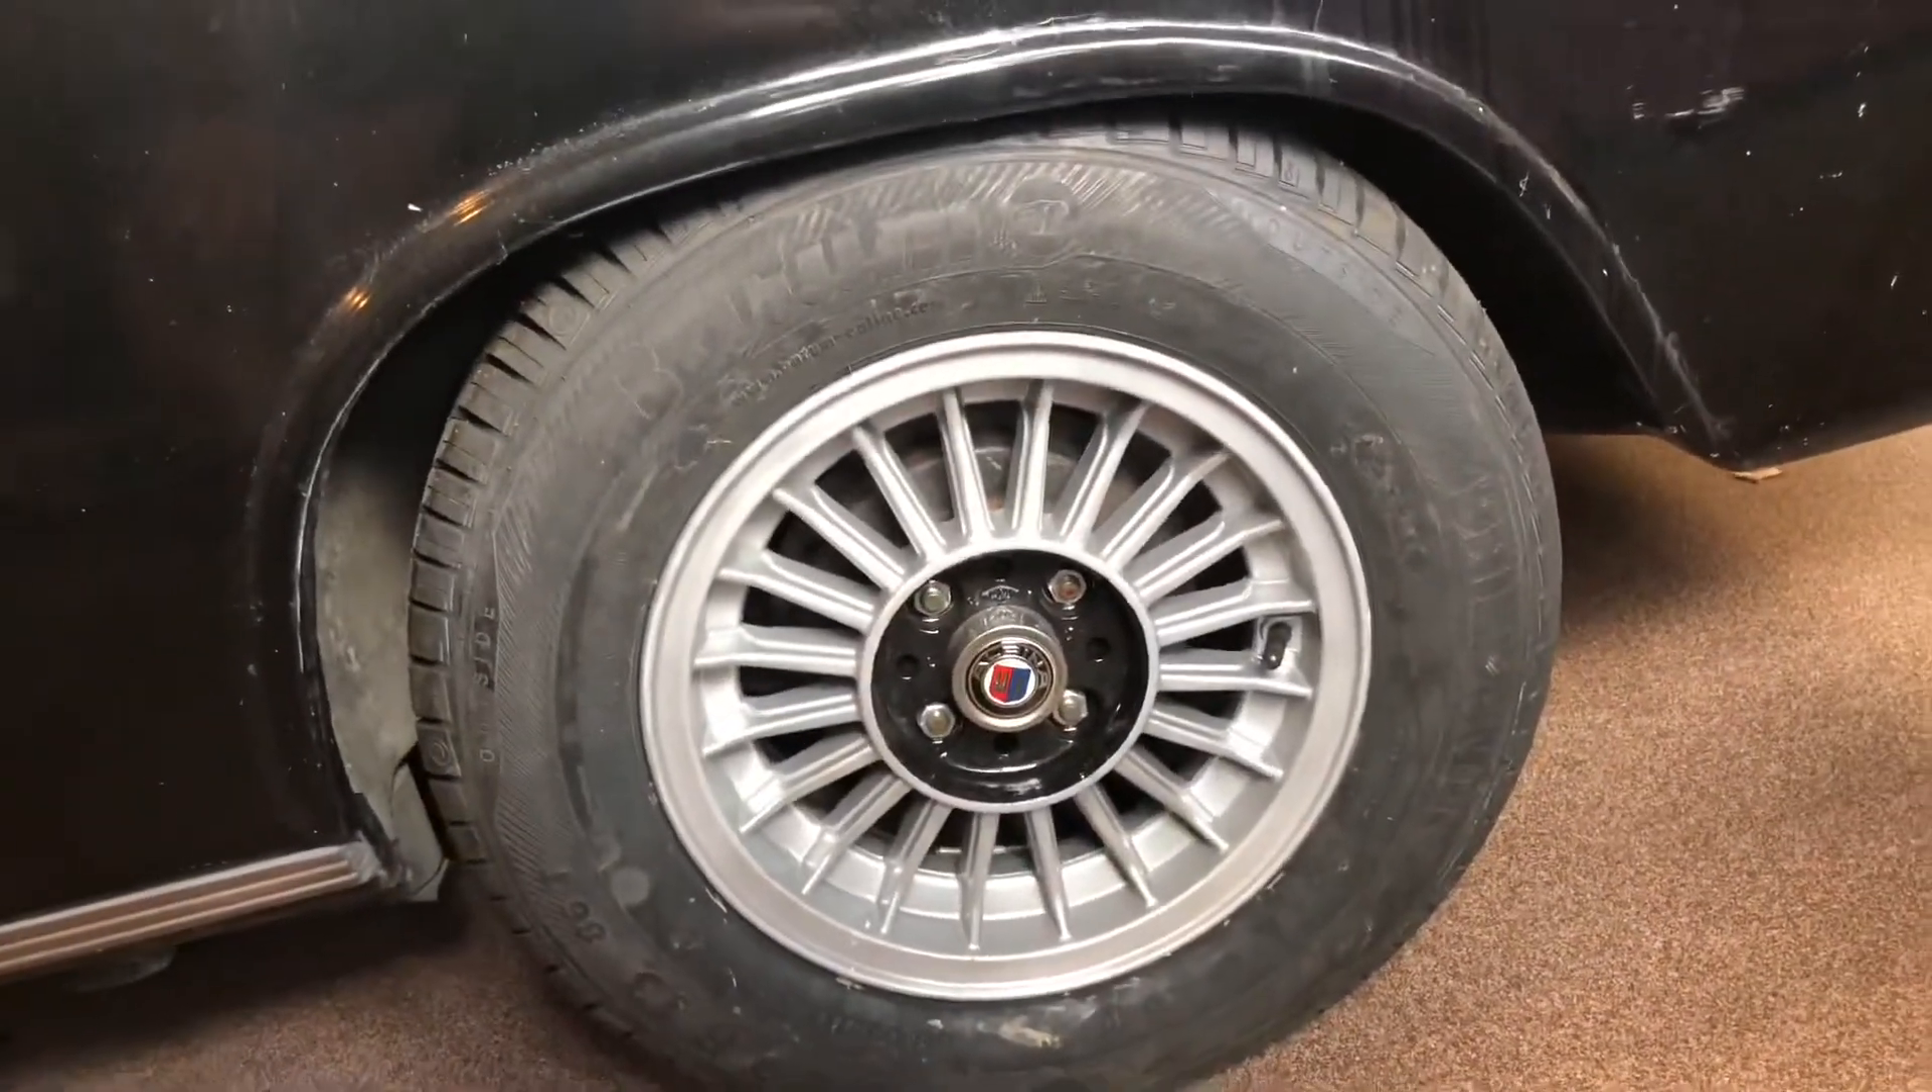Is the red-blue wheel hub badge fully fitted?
Yes.